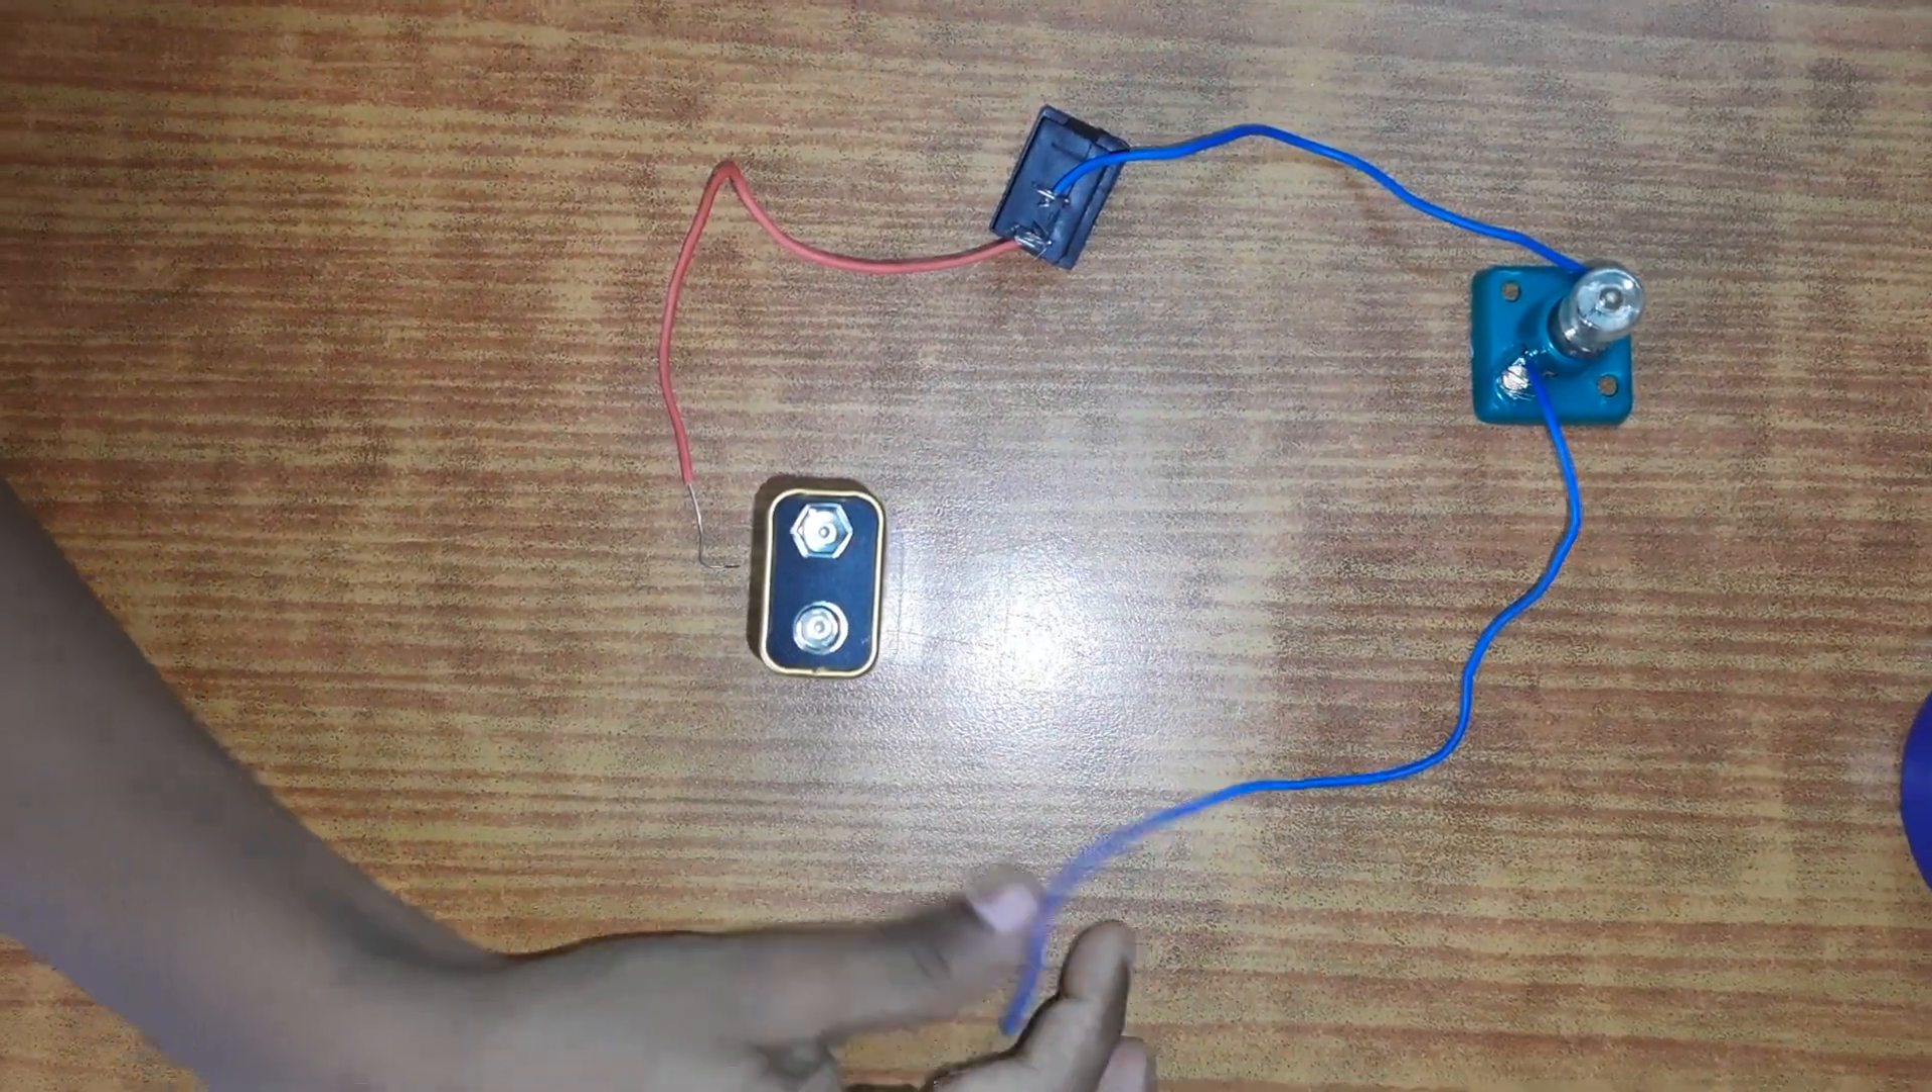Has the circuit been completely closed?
No.